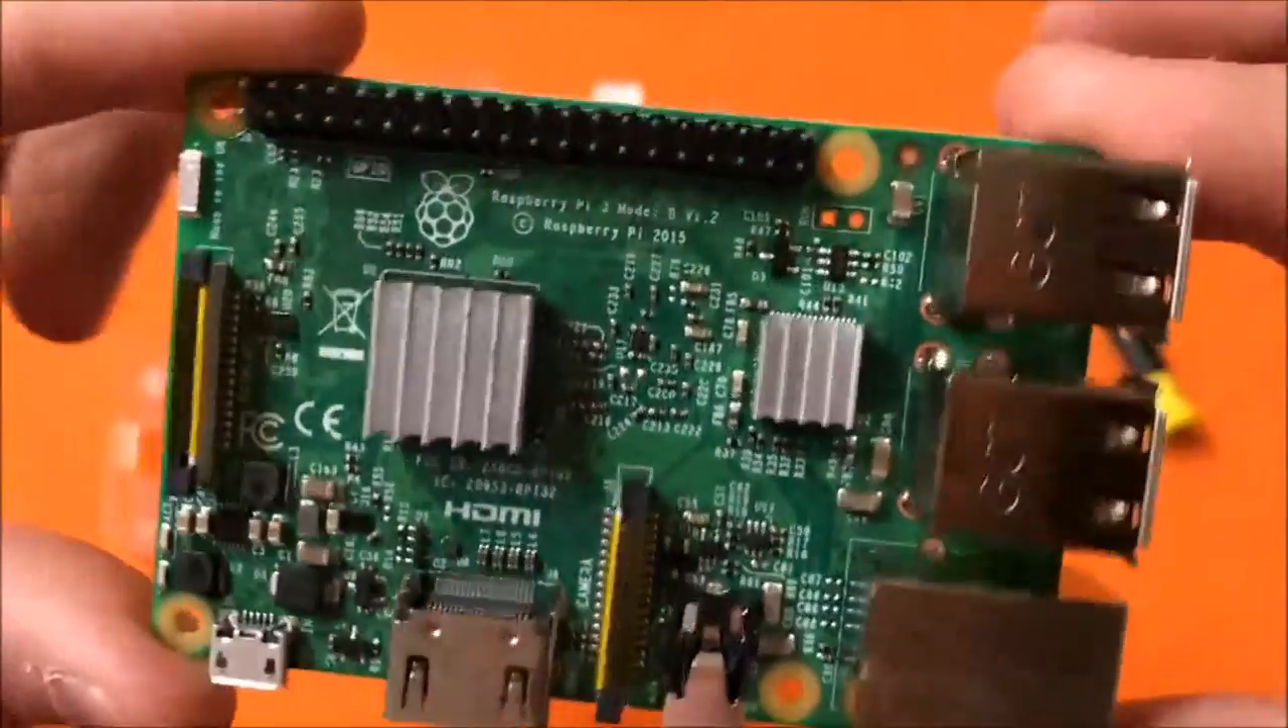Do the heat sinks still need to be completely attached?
No.